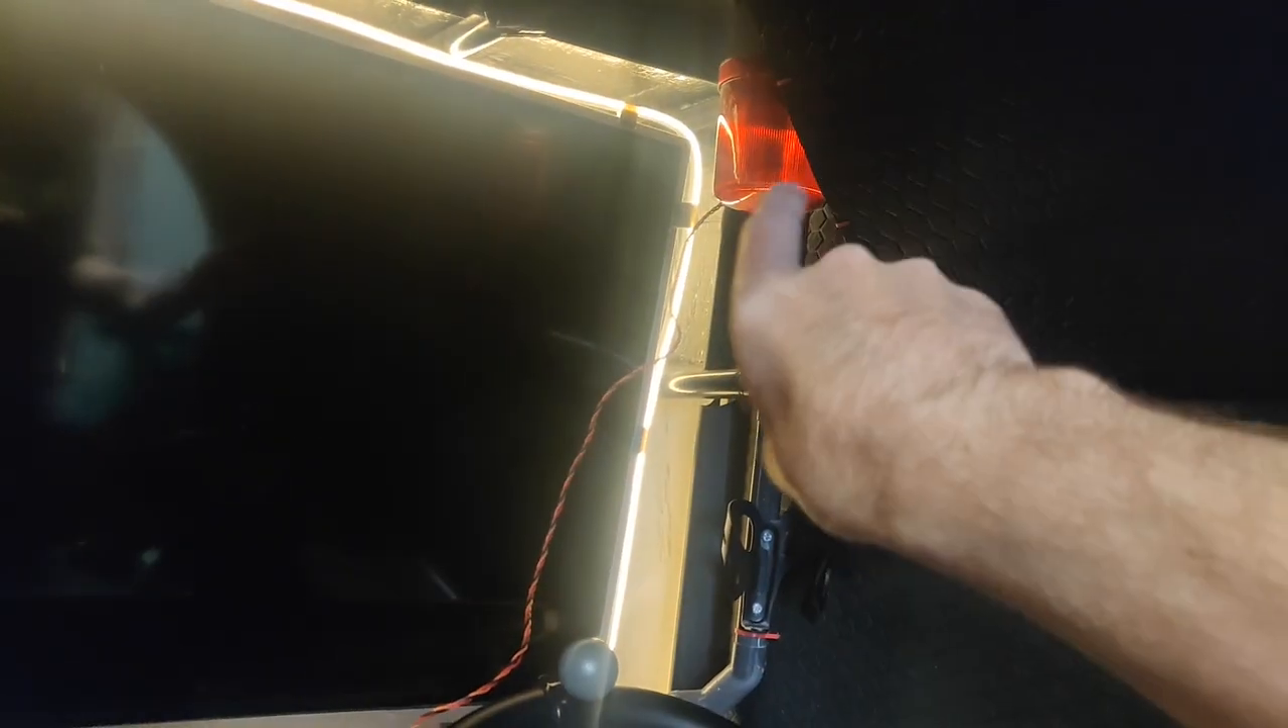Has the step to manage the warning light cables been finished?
No.